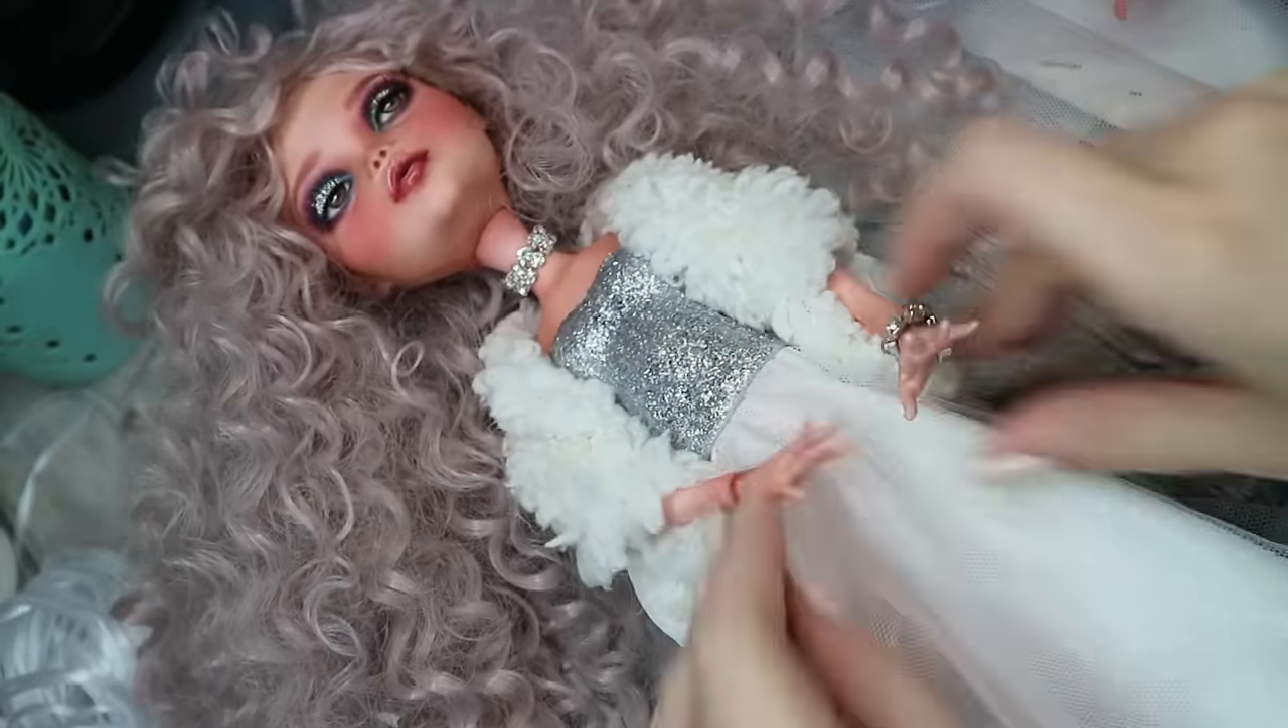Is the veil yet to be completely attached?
Yes.